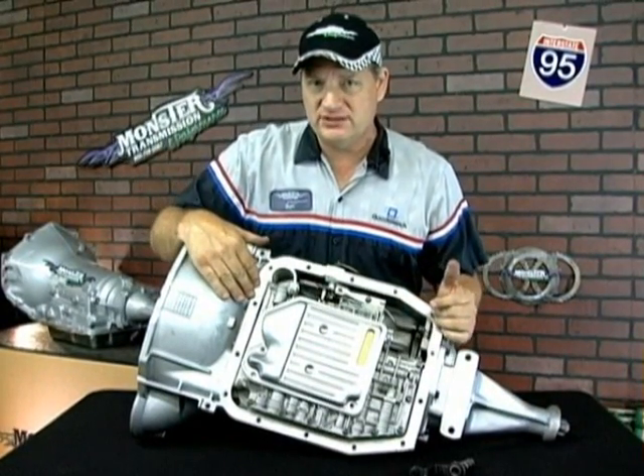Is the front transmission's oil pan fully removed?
Yes.